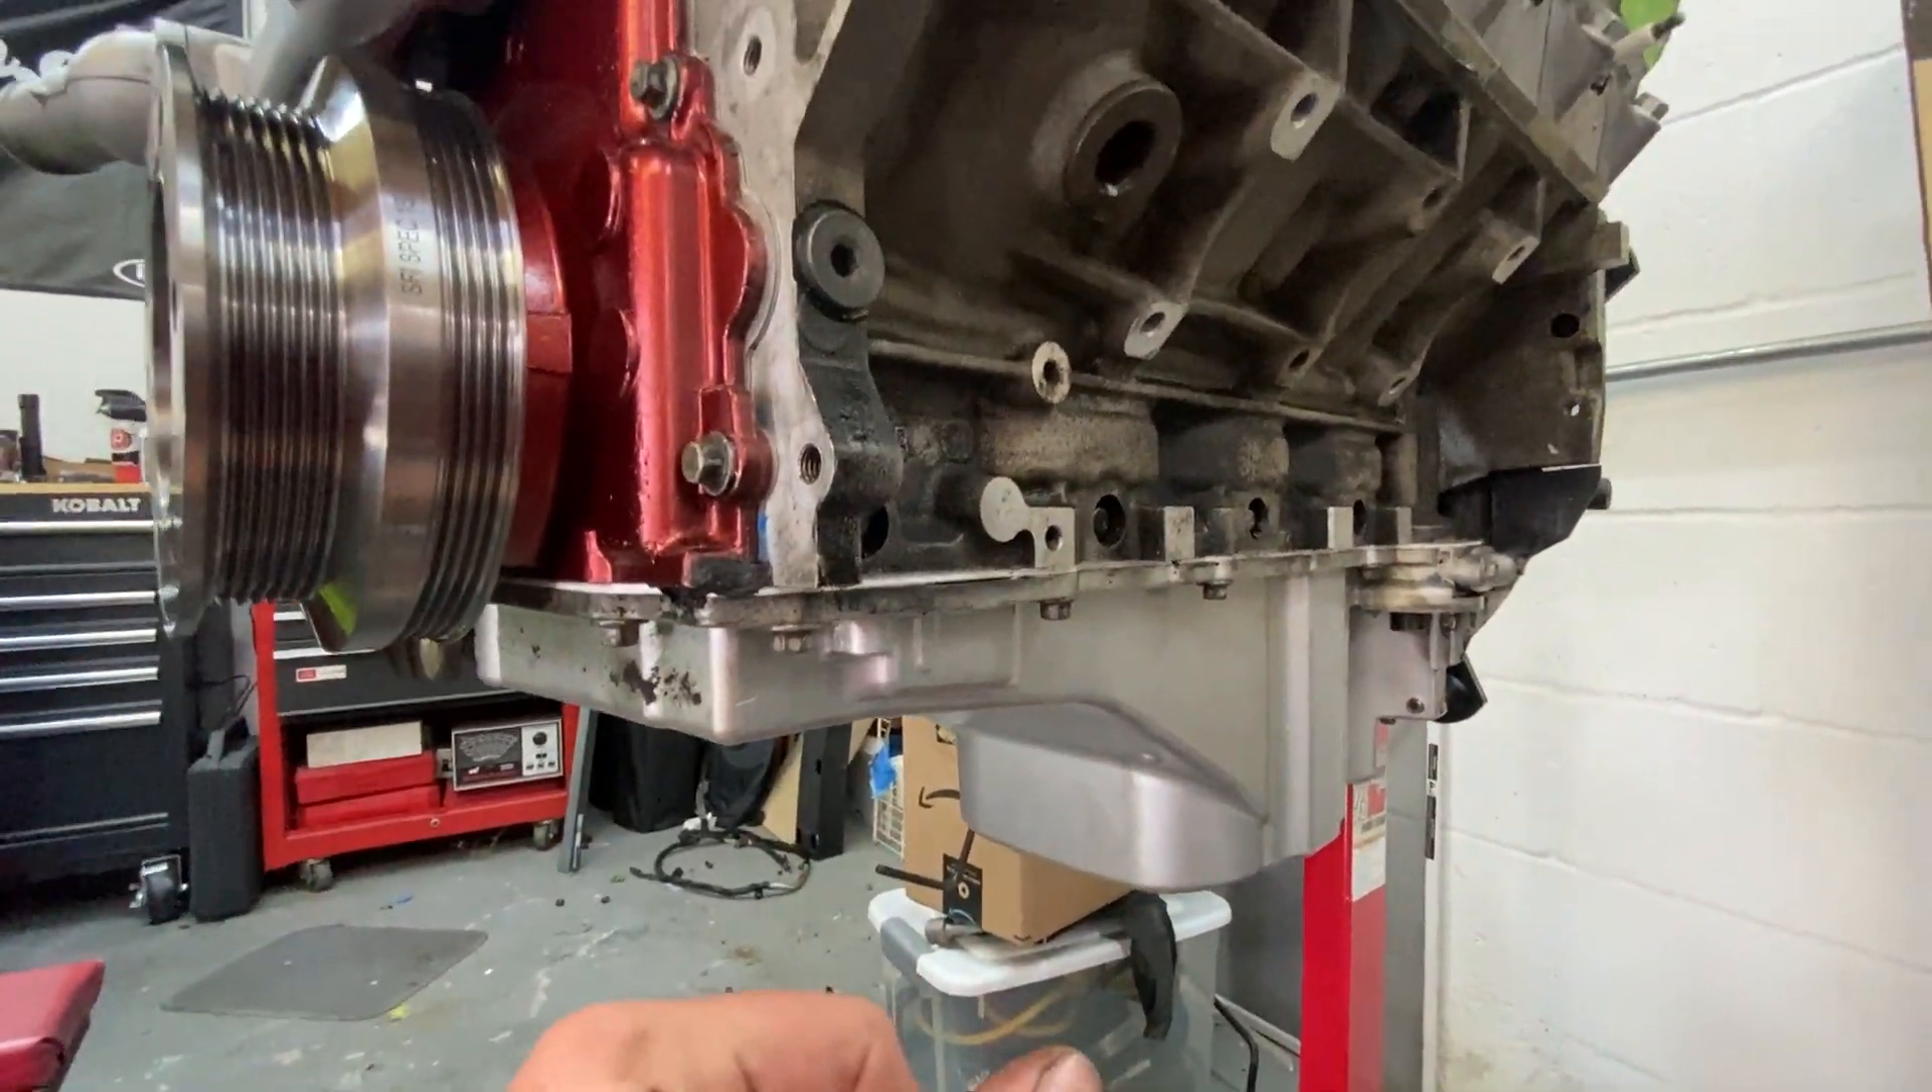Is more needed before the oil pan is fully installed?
No.